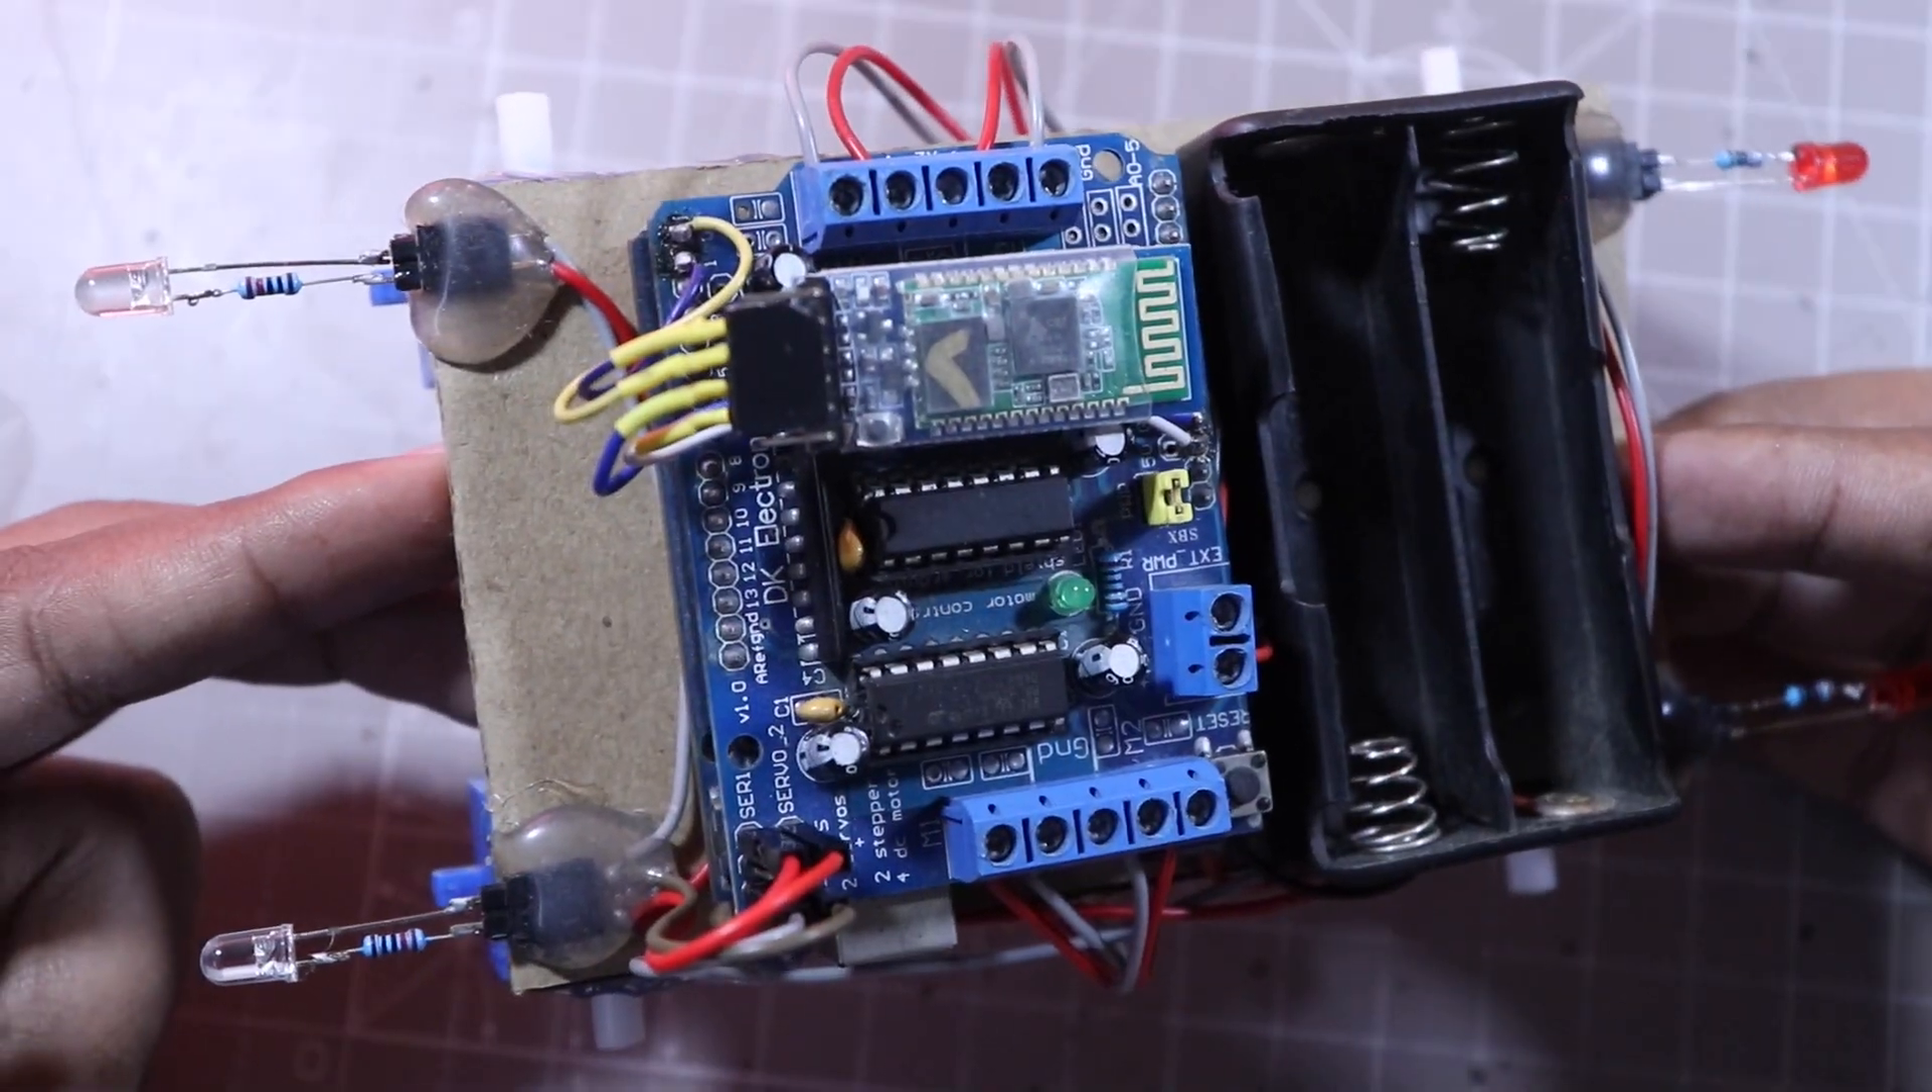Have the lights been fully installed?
Yes.